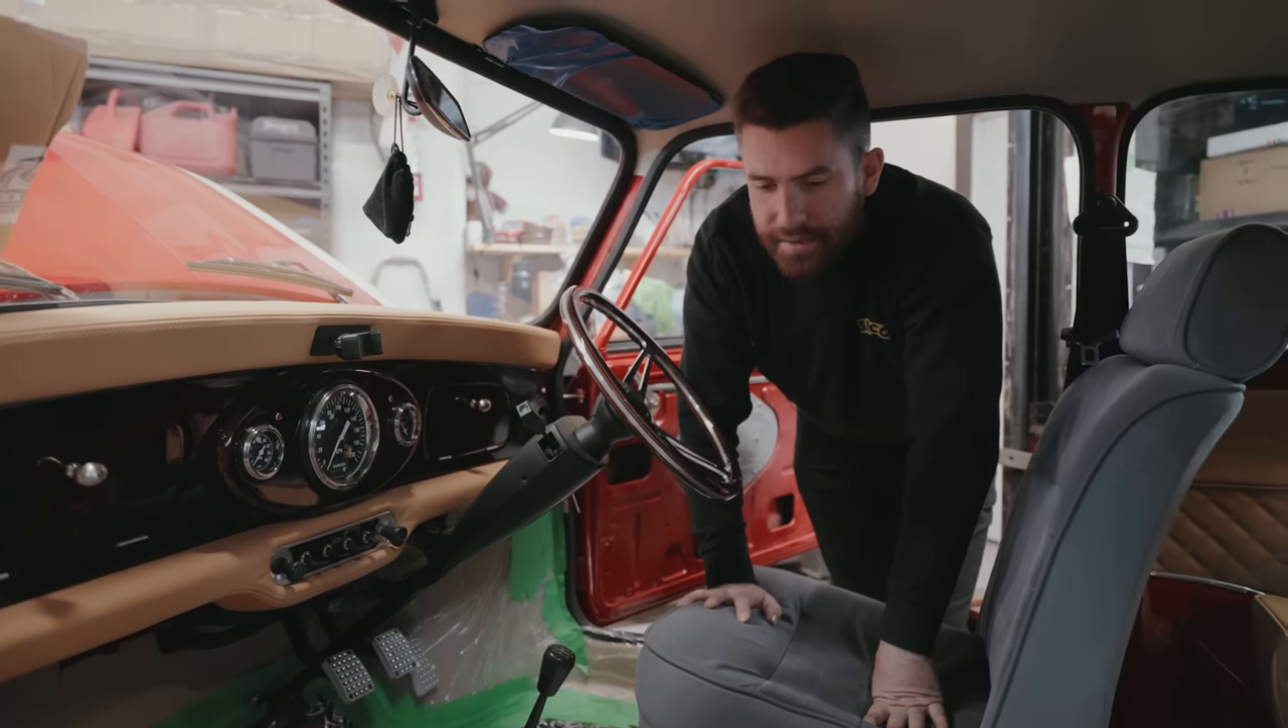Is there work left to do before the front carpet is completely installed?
Yes.